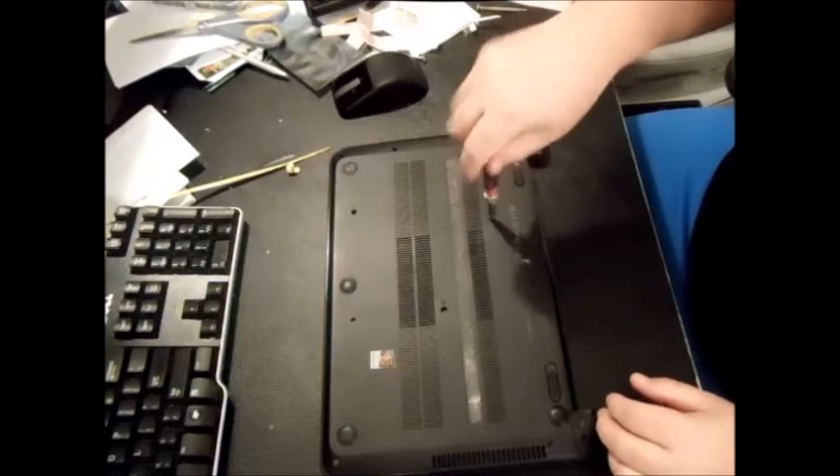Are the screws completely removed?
No.